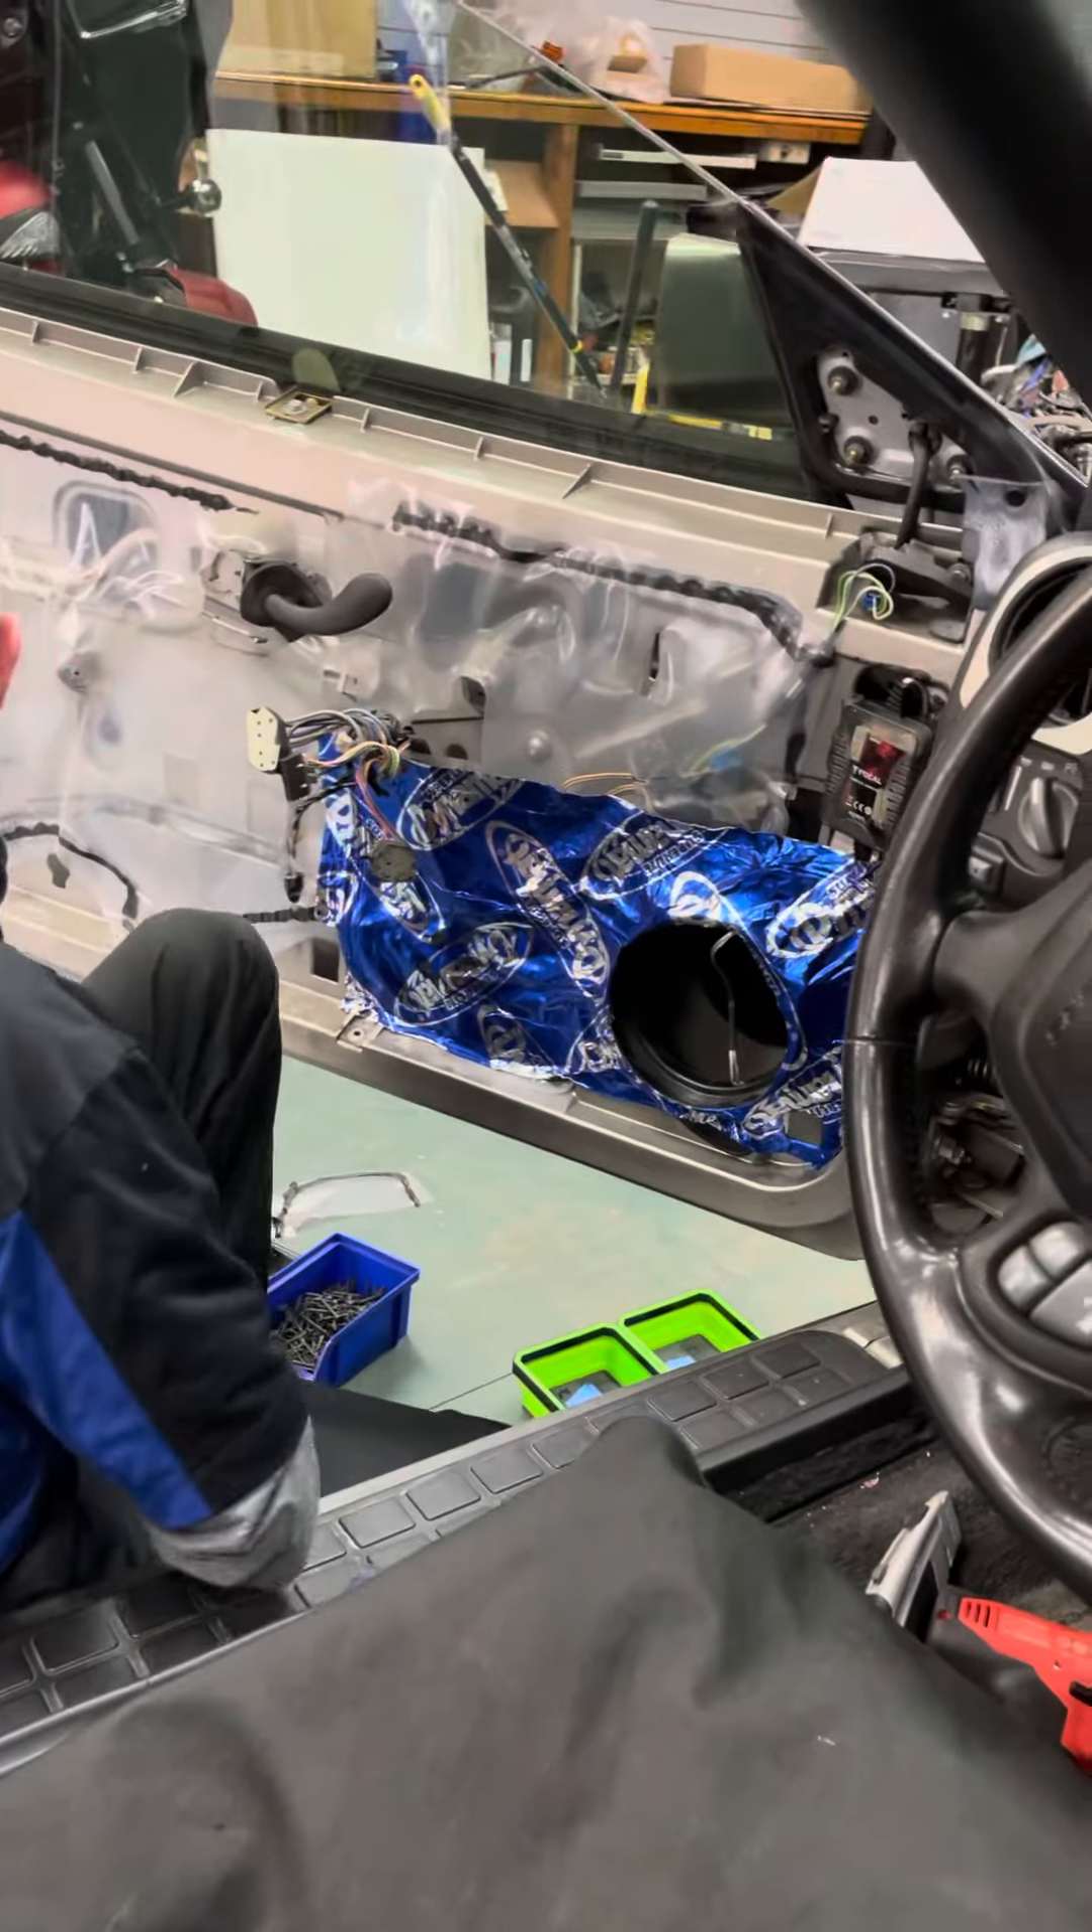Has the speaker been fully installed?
No.